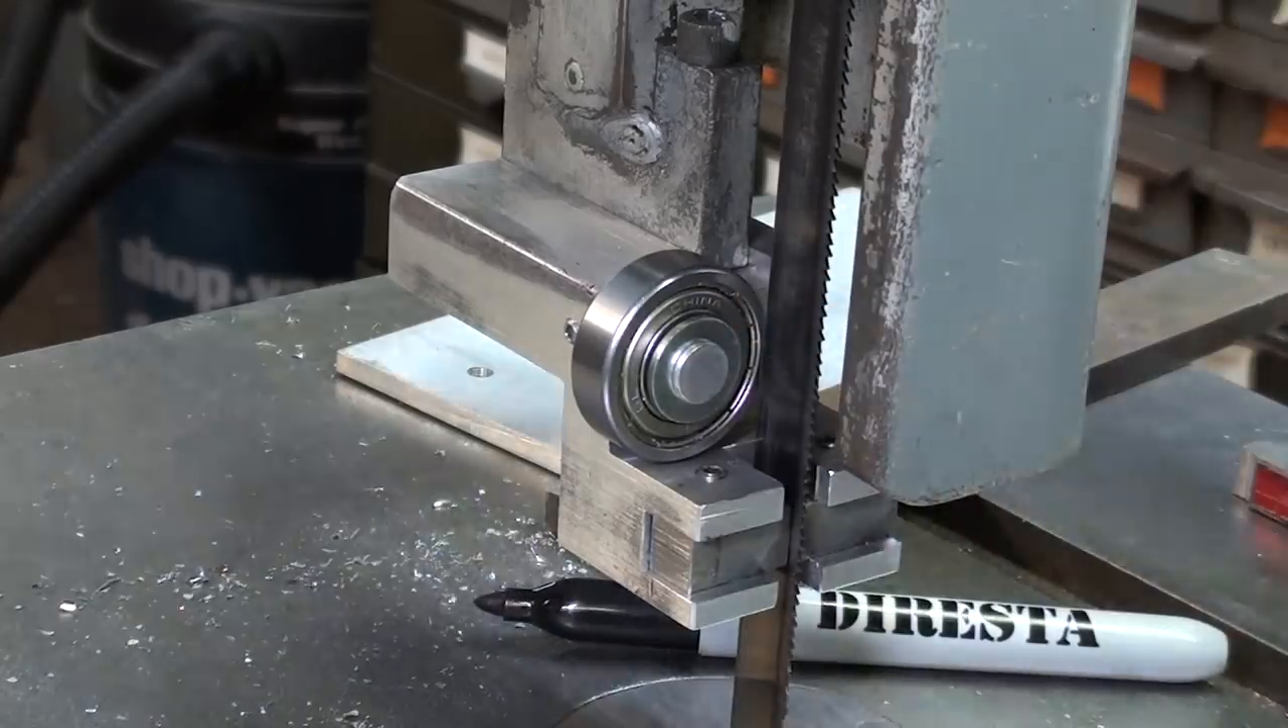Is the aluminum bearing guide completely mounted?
Yes.